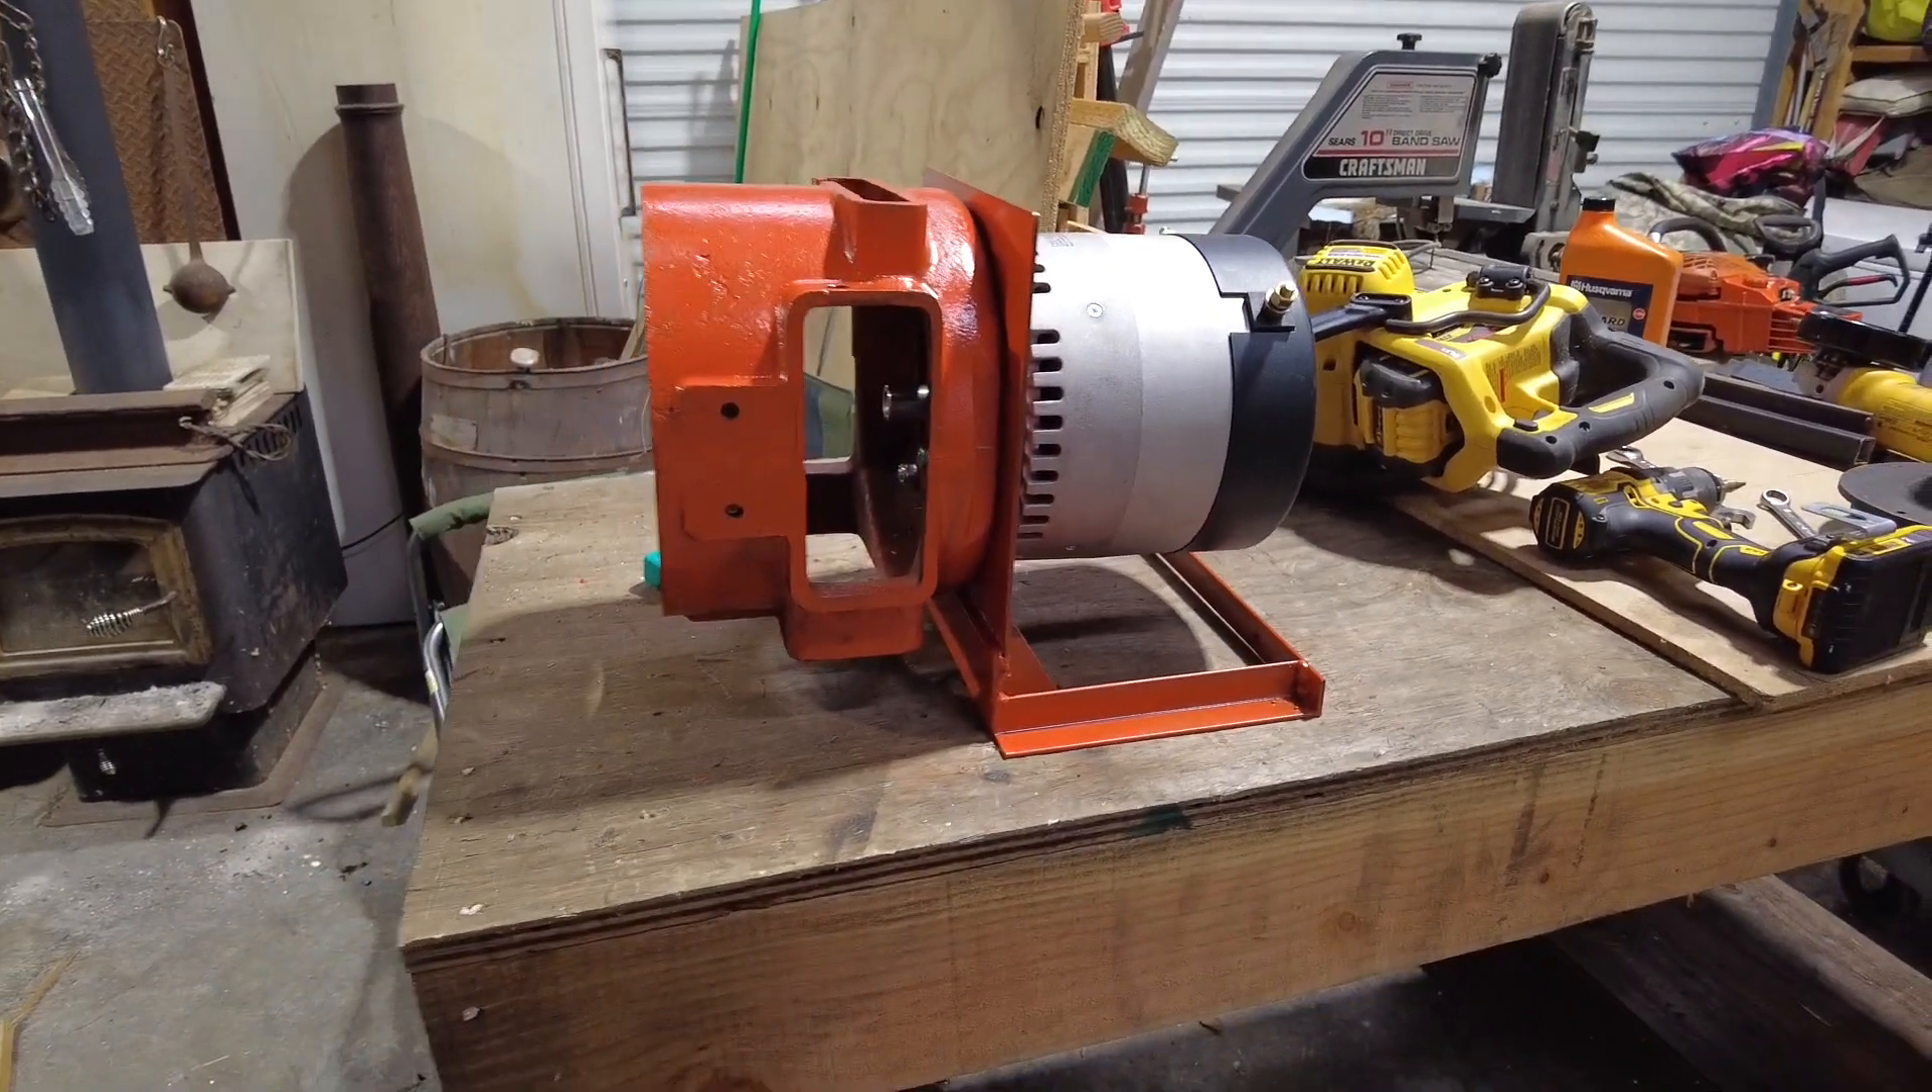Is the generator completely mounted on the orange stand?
Yes.